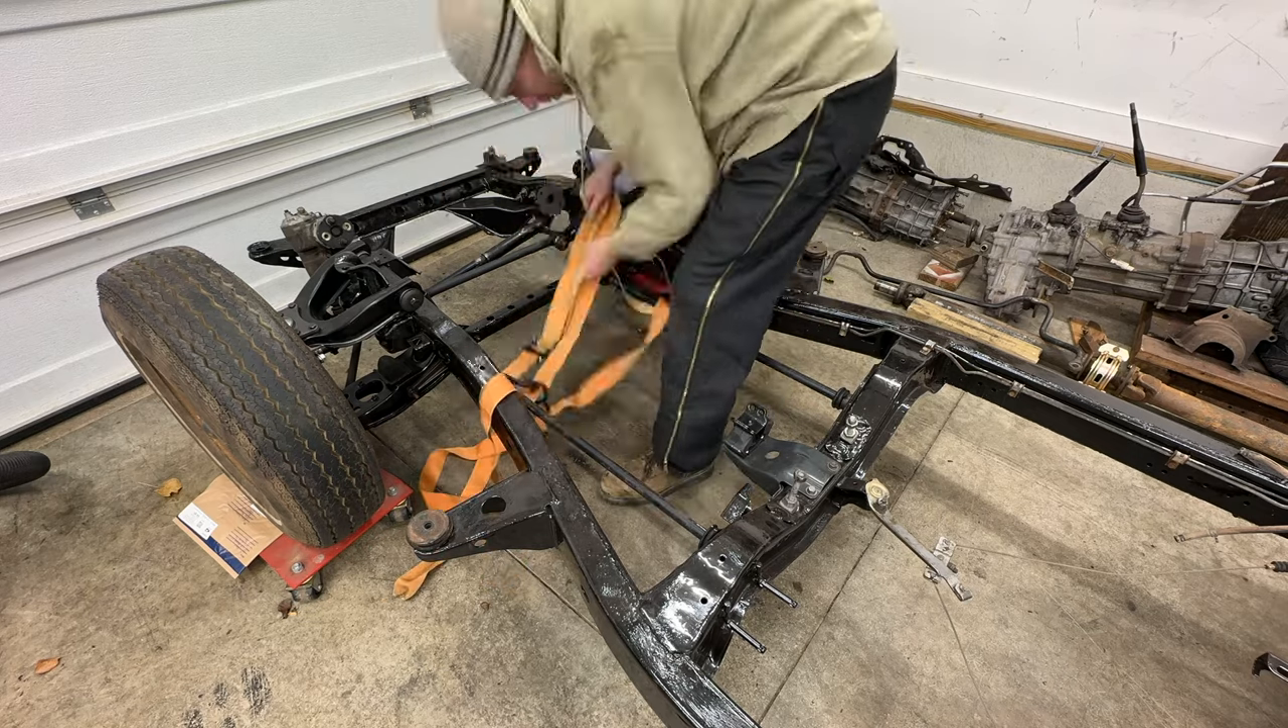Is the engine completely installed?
No.